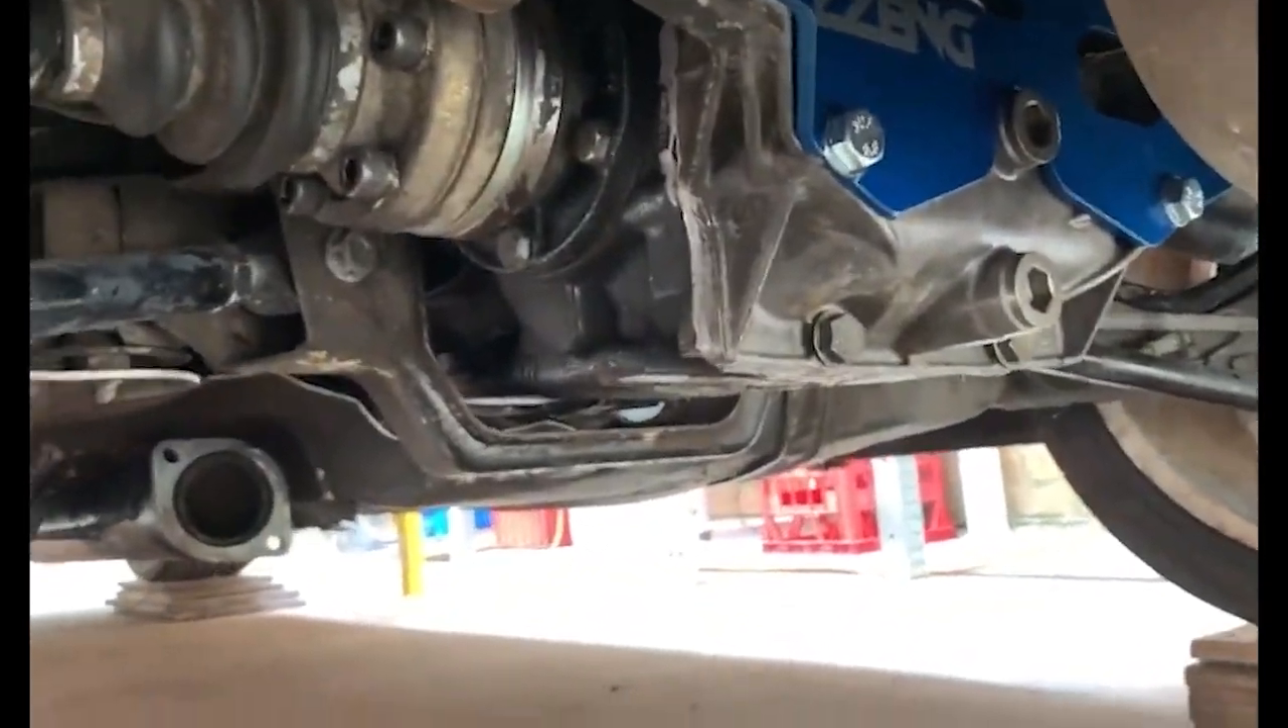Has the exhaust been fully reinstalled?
No.